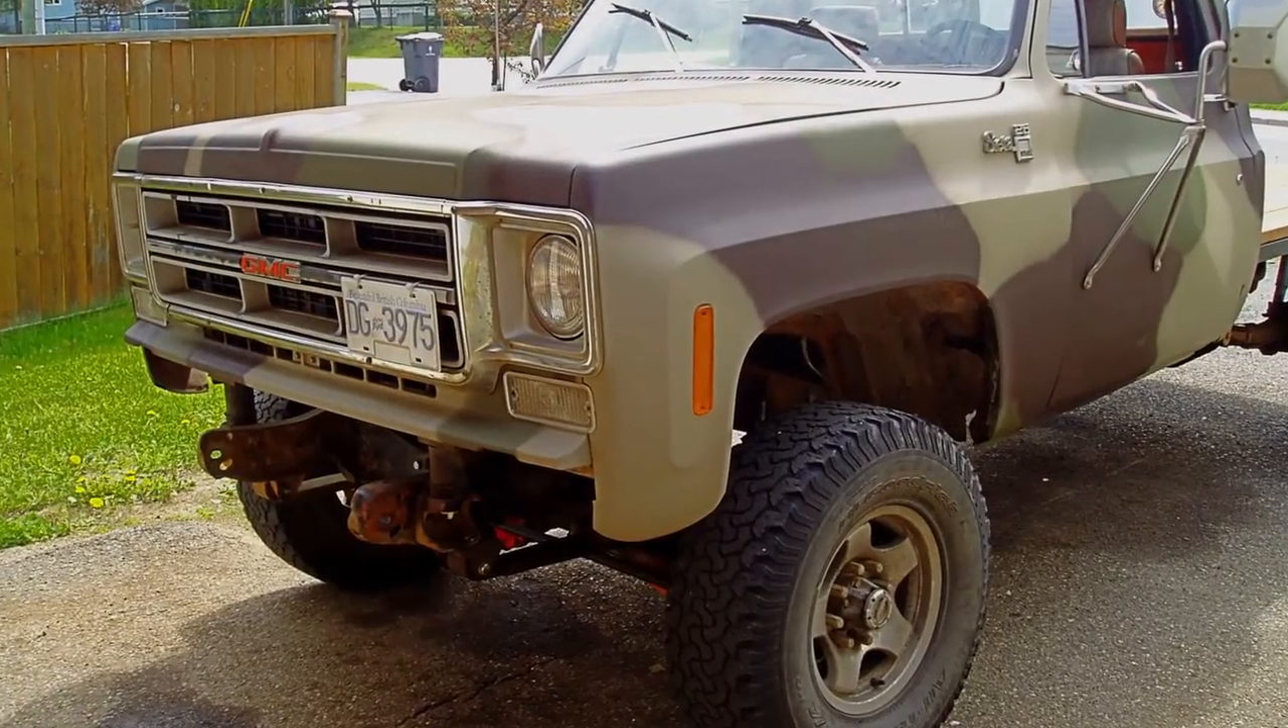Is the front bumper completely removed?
Yes.